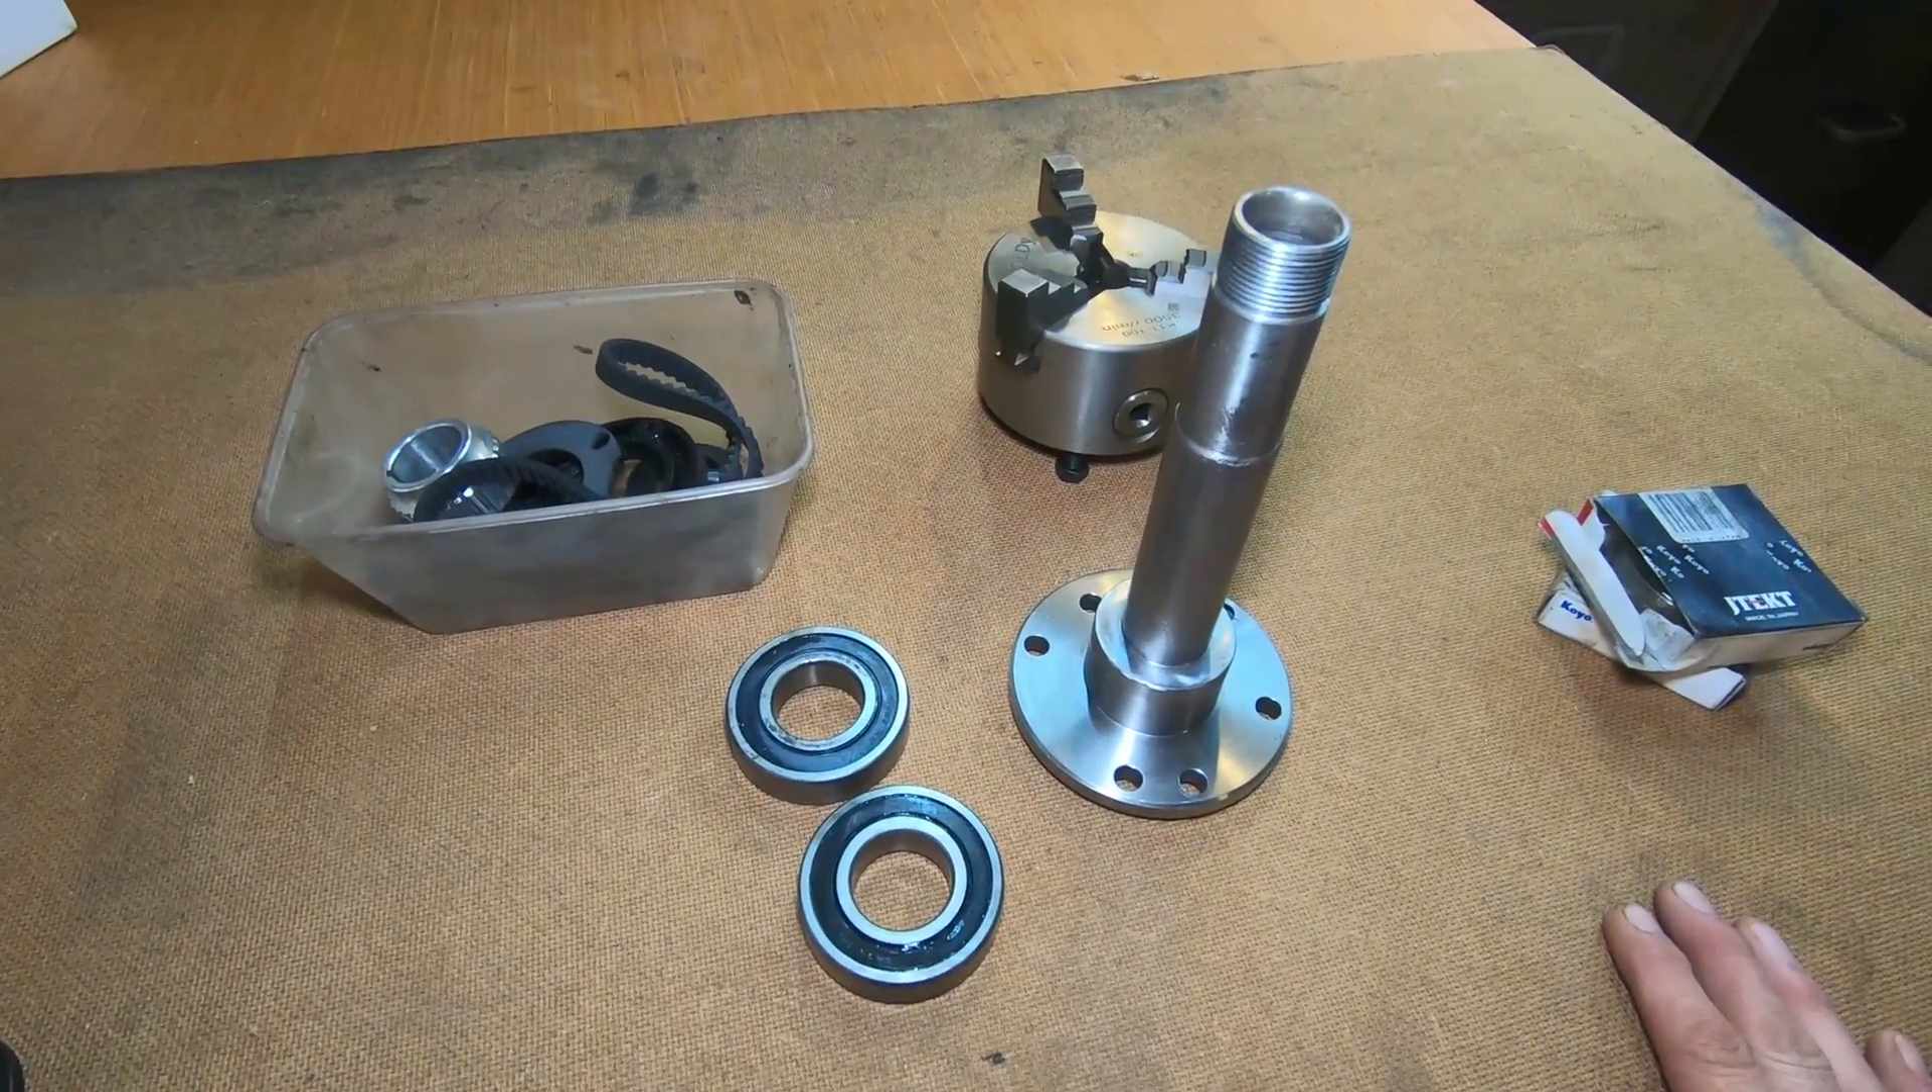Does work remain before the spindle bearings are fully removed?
No.